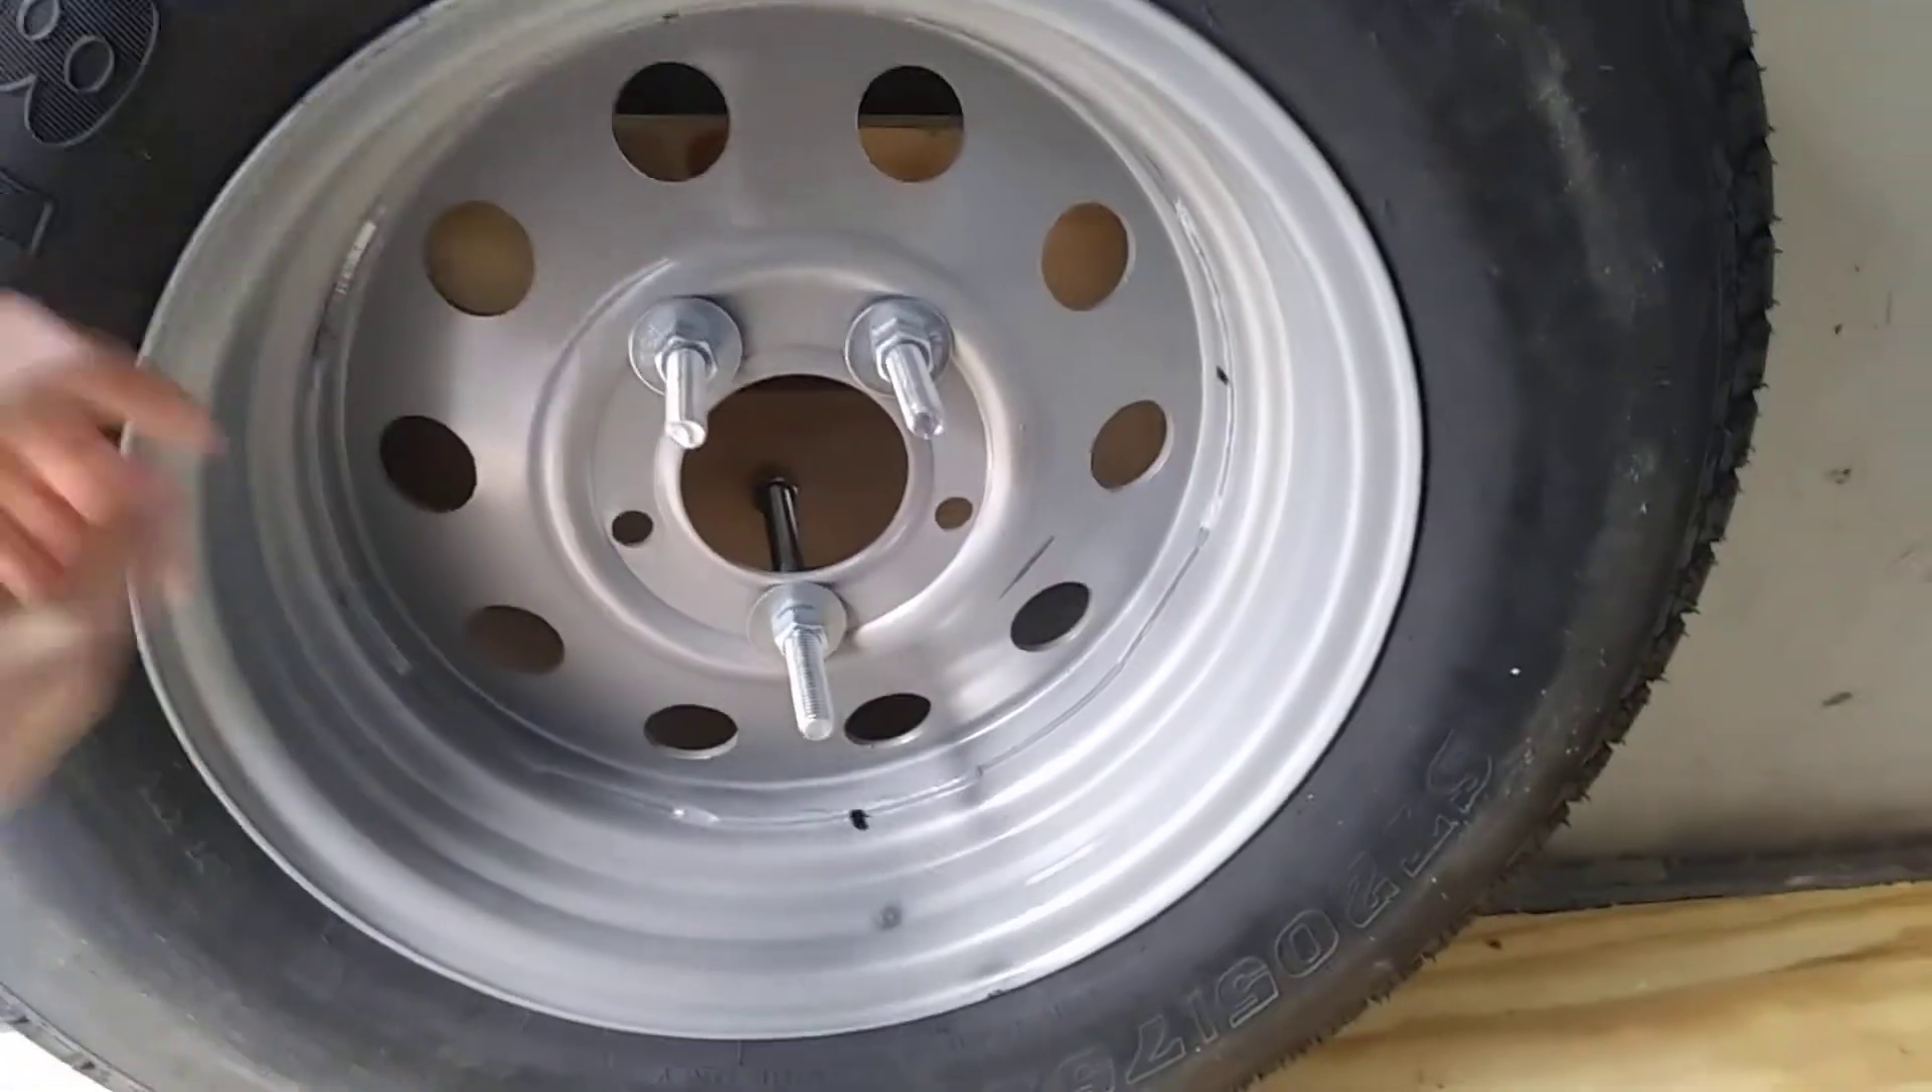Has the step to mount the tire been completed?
Yes.